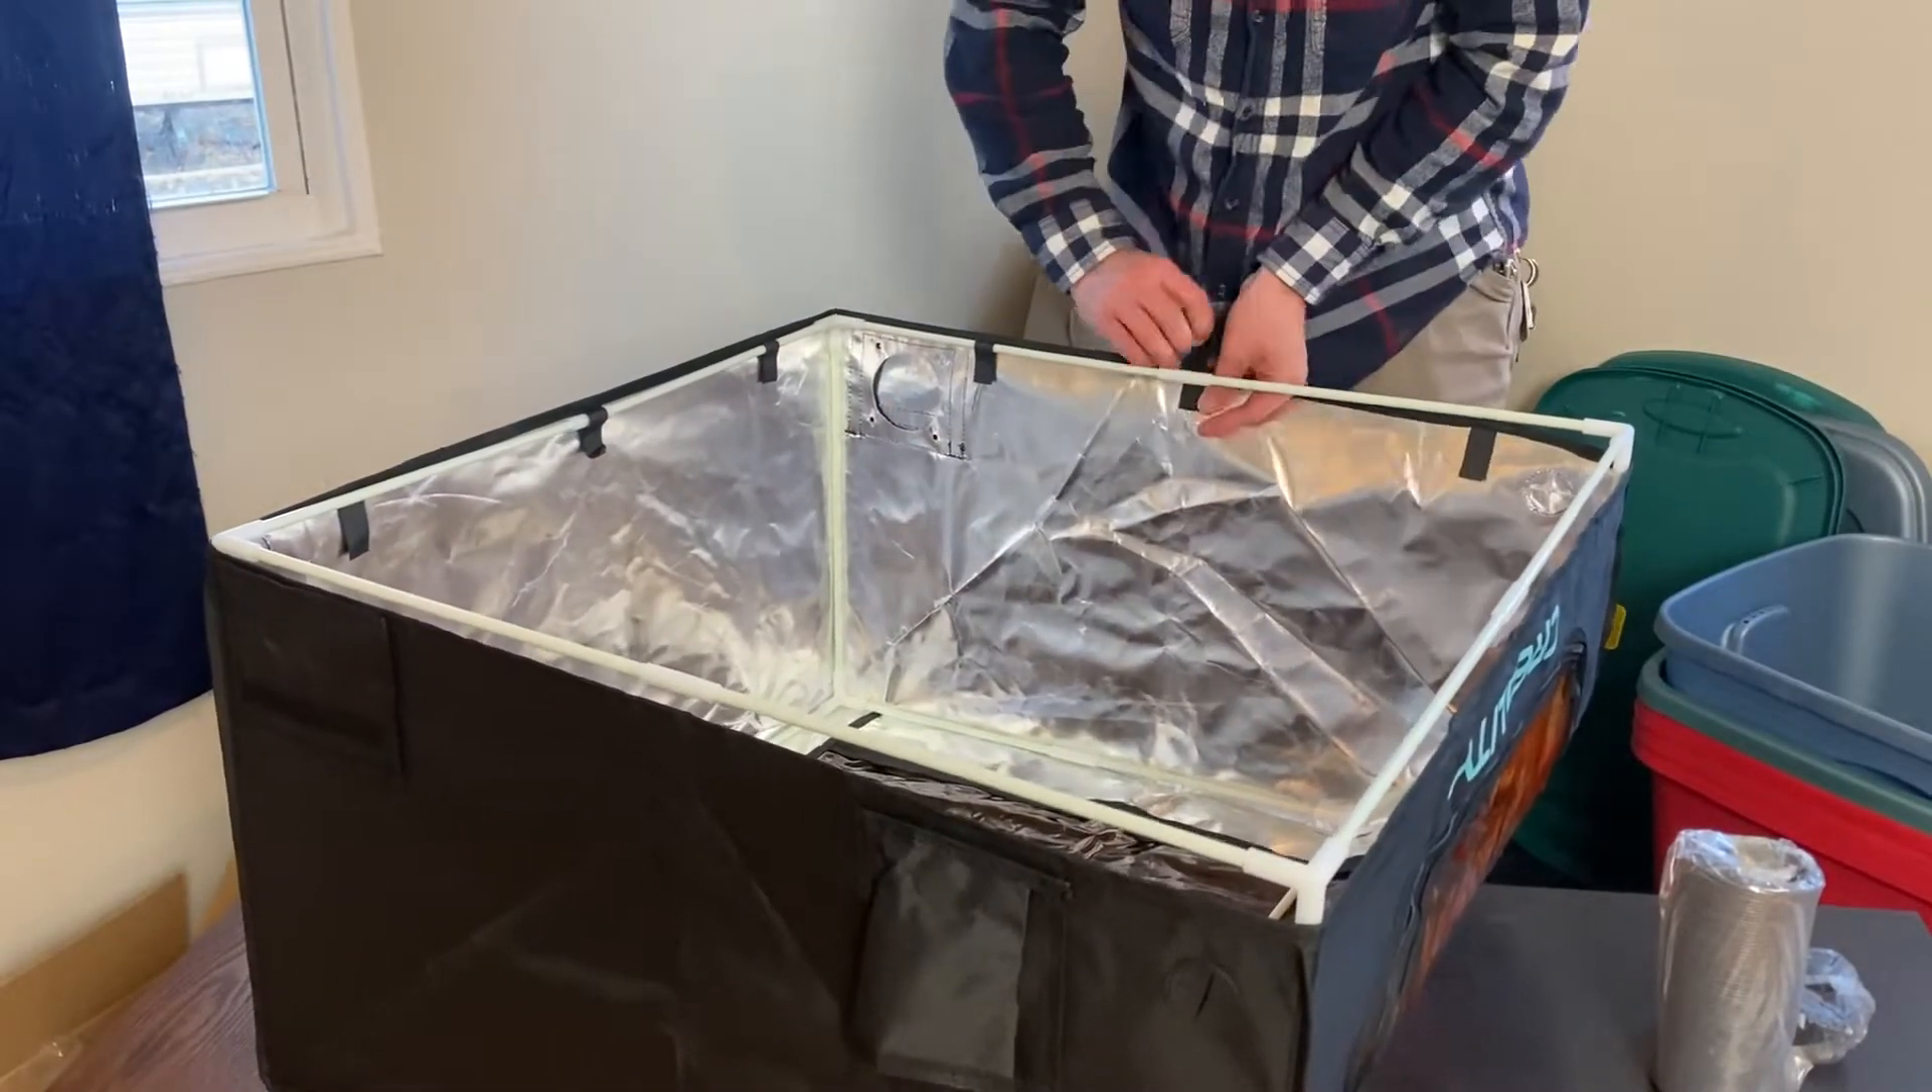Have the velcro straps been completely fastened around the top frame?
No.